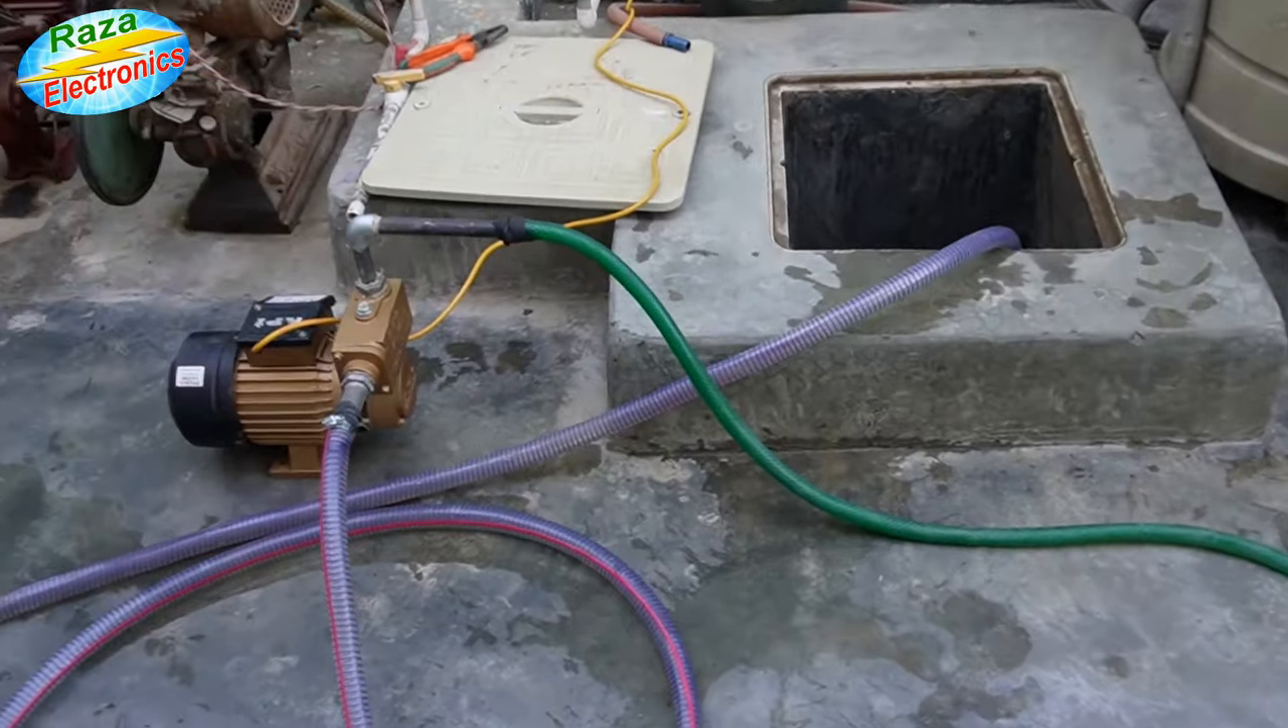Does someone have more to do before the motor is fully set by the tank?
No.